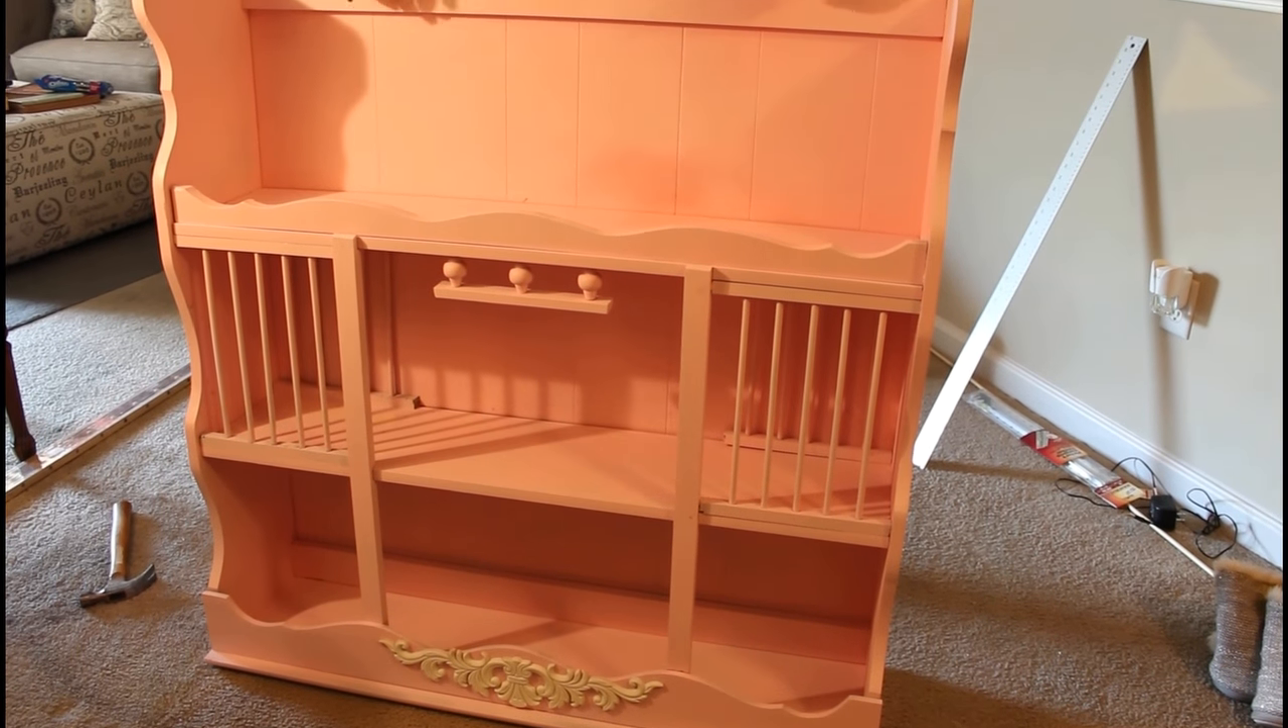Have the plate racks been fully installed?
Yes.